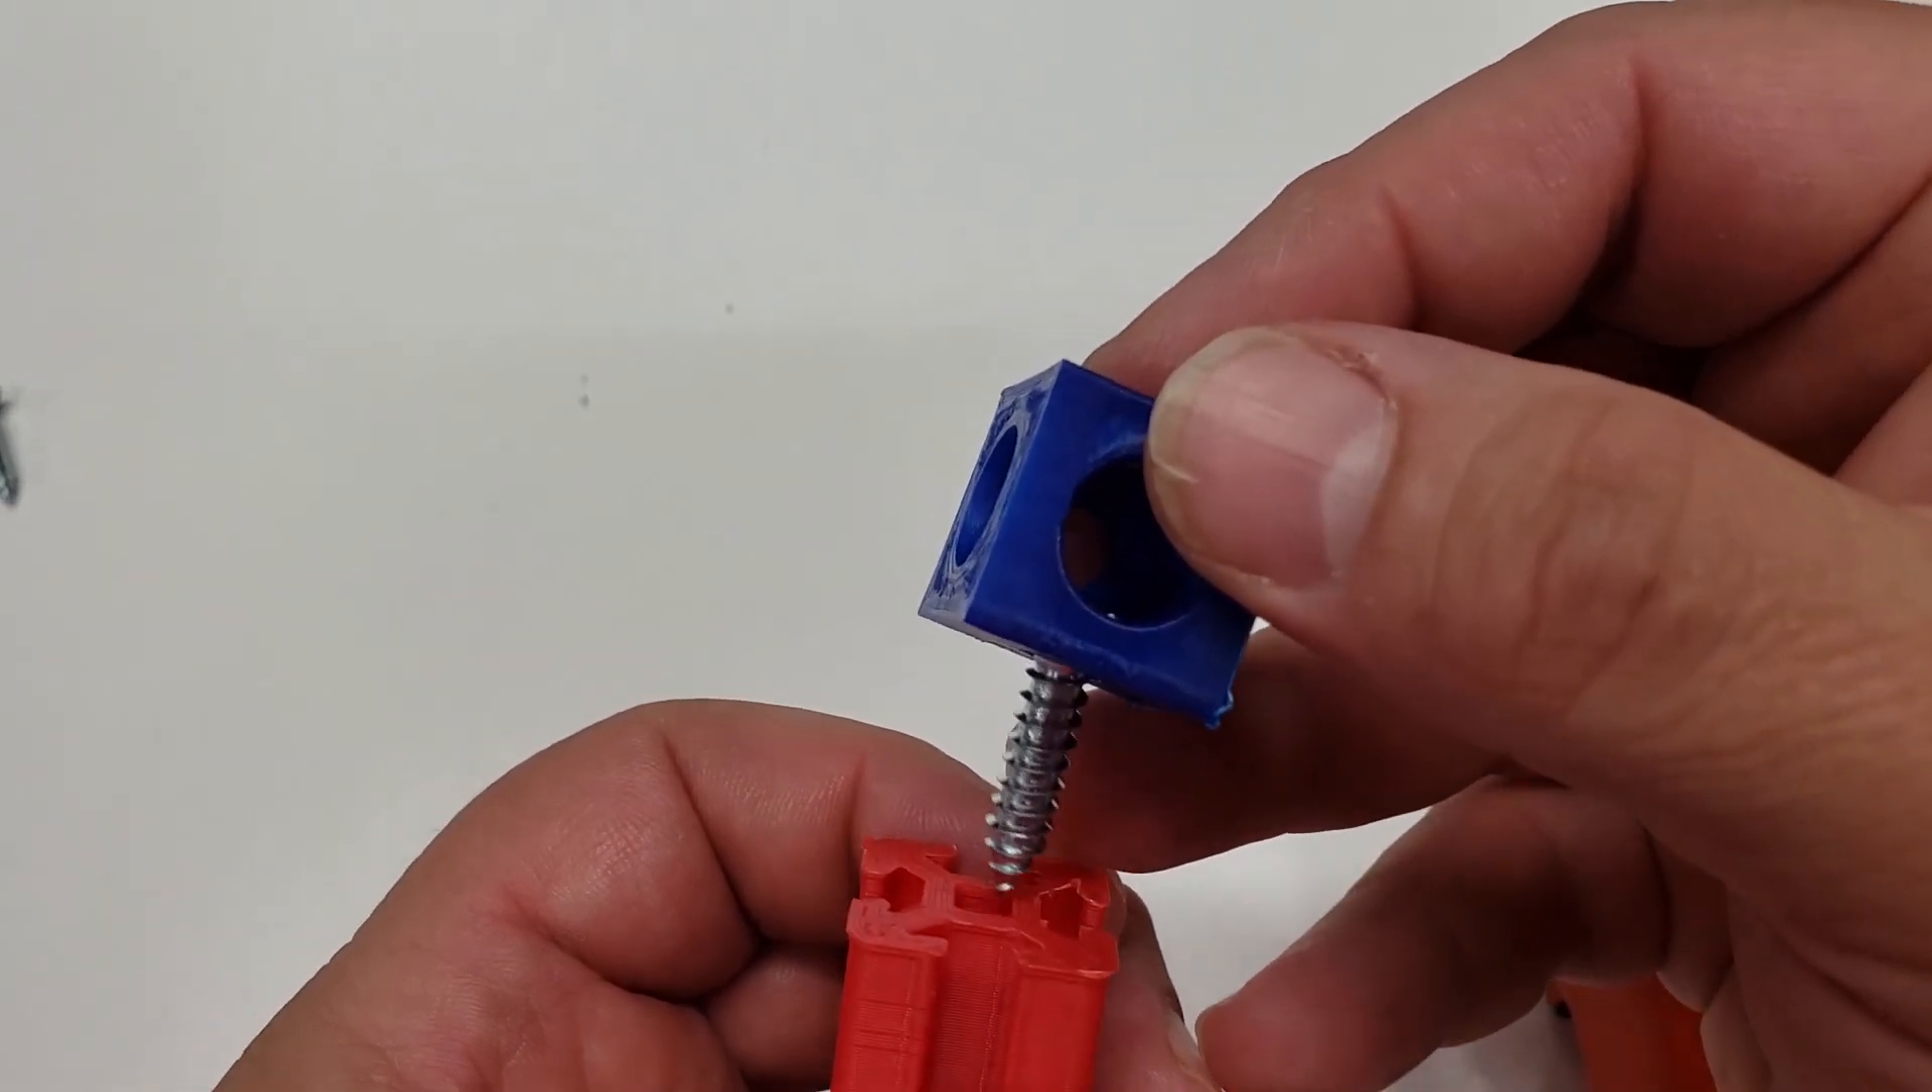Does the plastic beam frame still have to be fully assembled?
Yes.